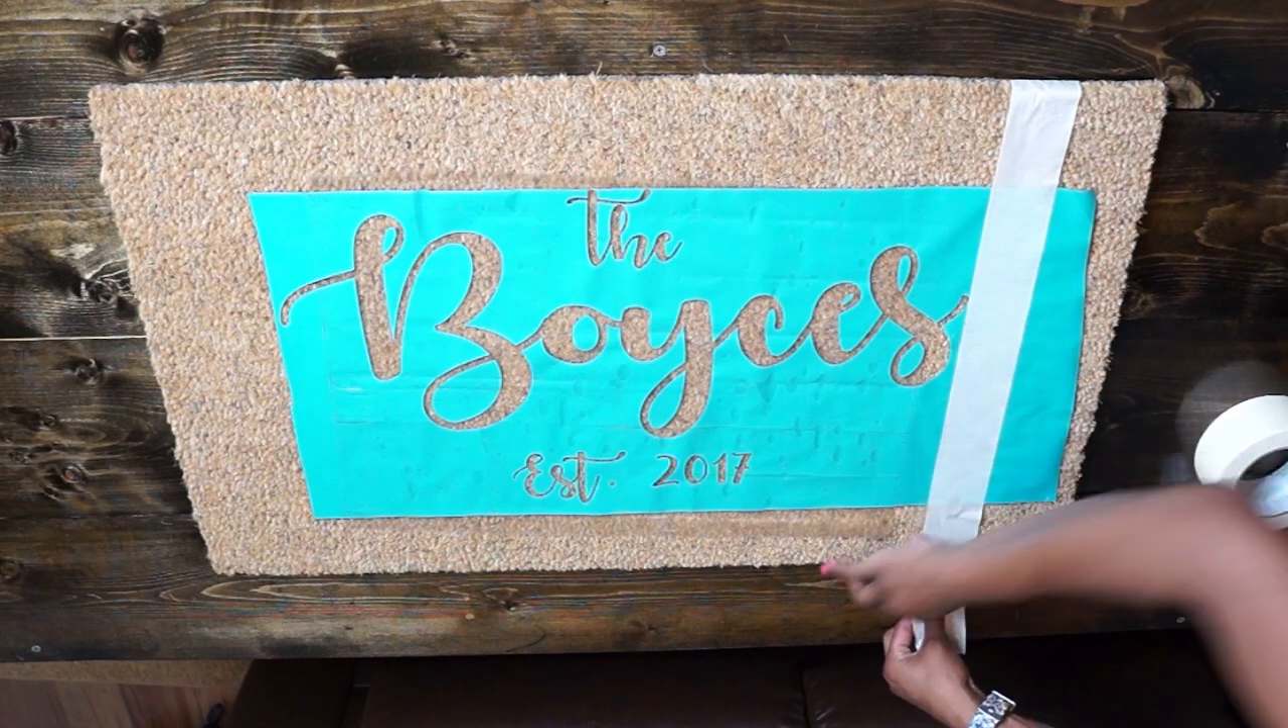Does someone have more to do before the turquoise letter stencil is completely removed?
Yes.